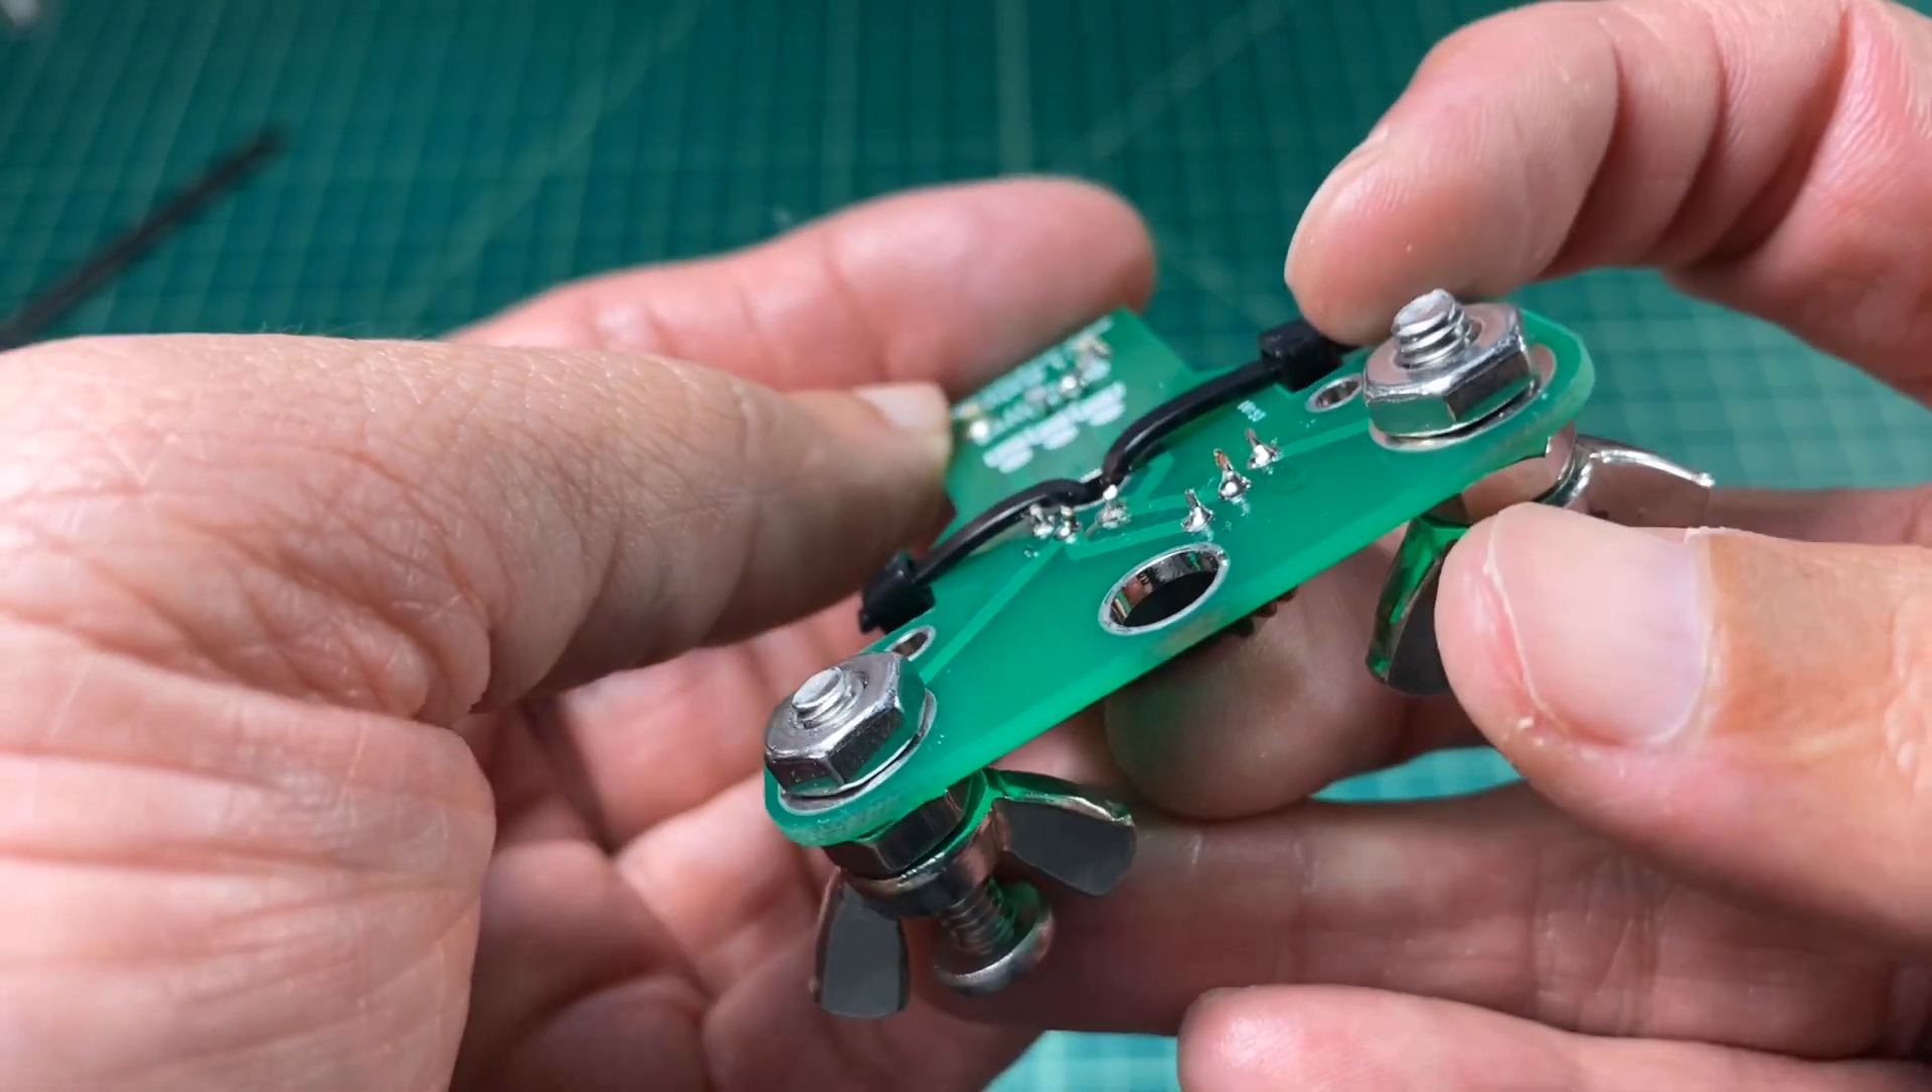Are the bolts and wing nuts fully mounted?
Yes.